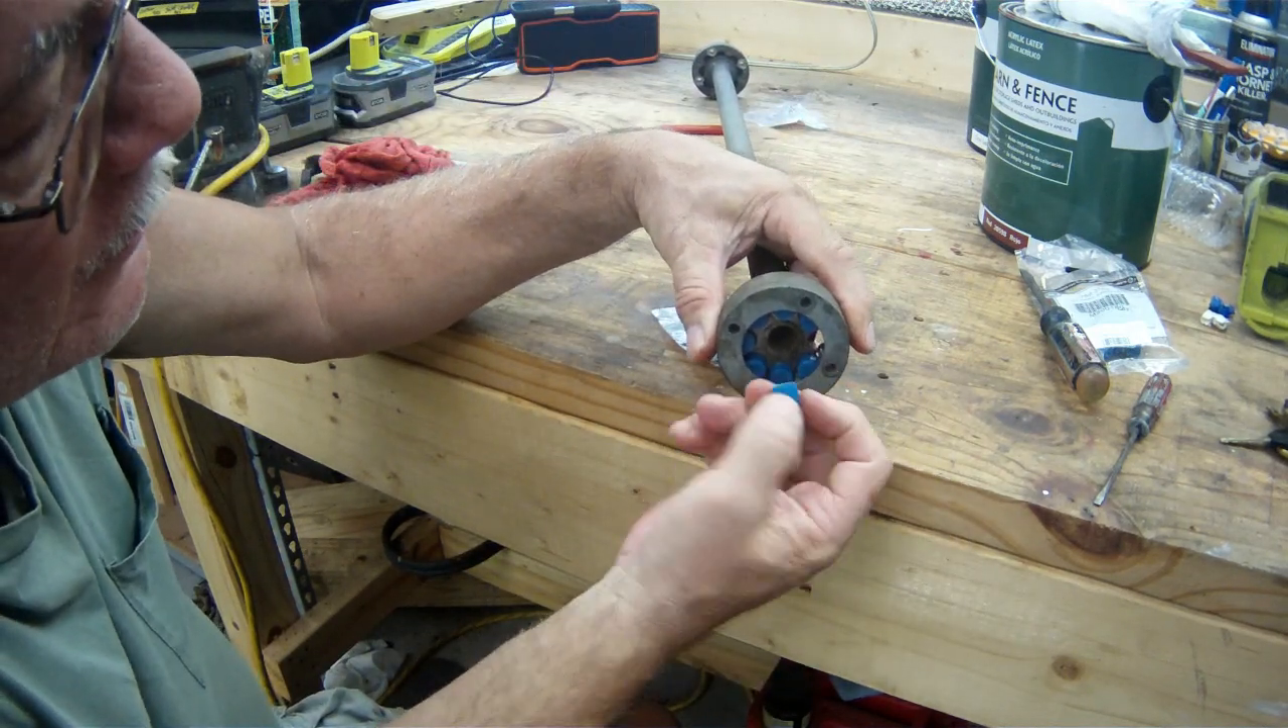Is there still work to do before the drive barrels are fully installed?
Yes.